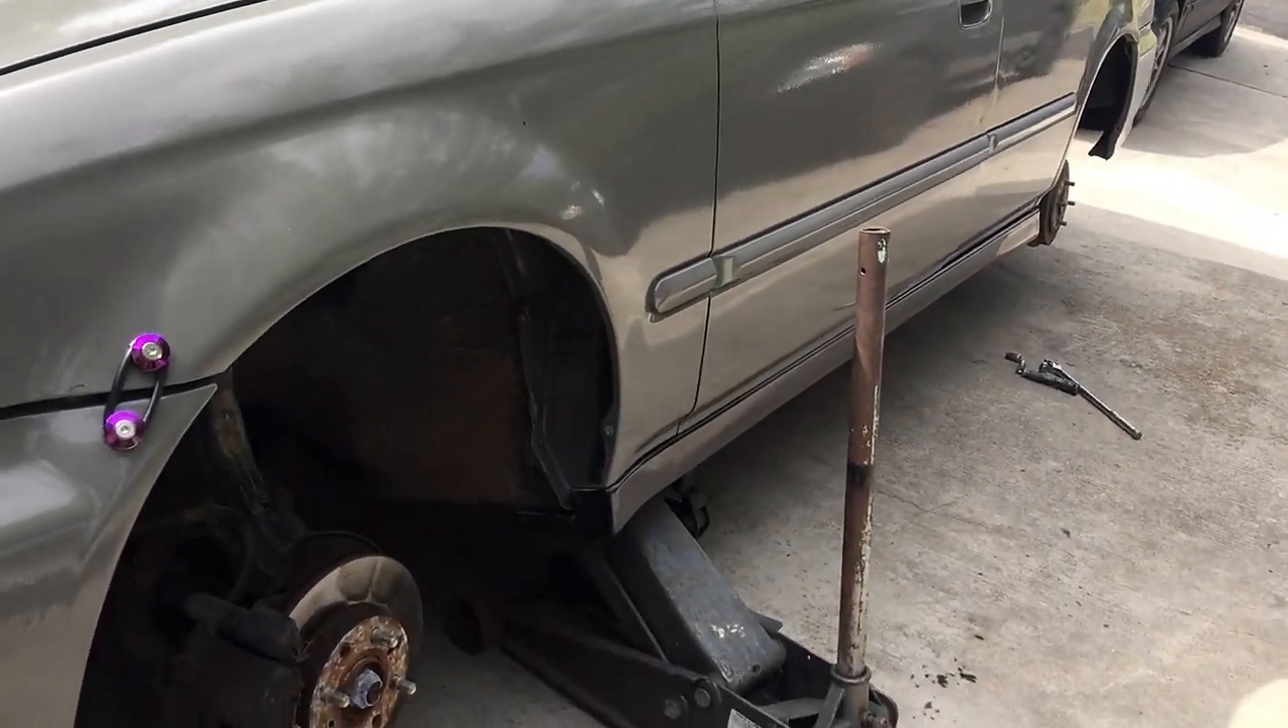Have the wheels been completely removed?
Yes.